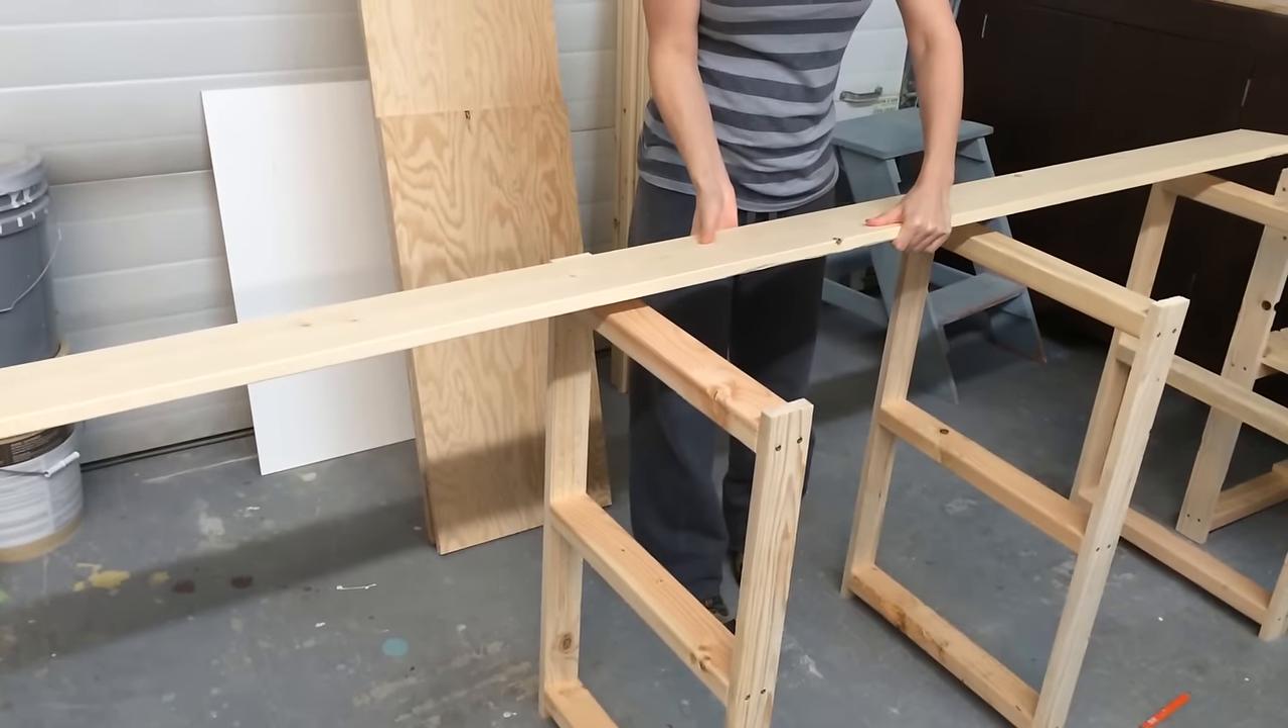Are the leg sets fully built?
Yes.